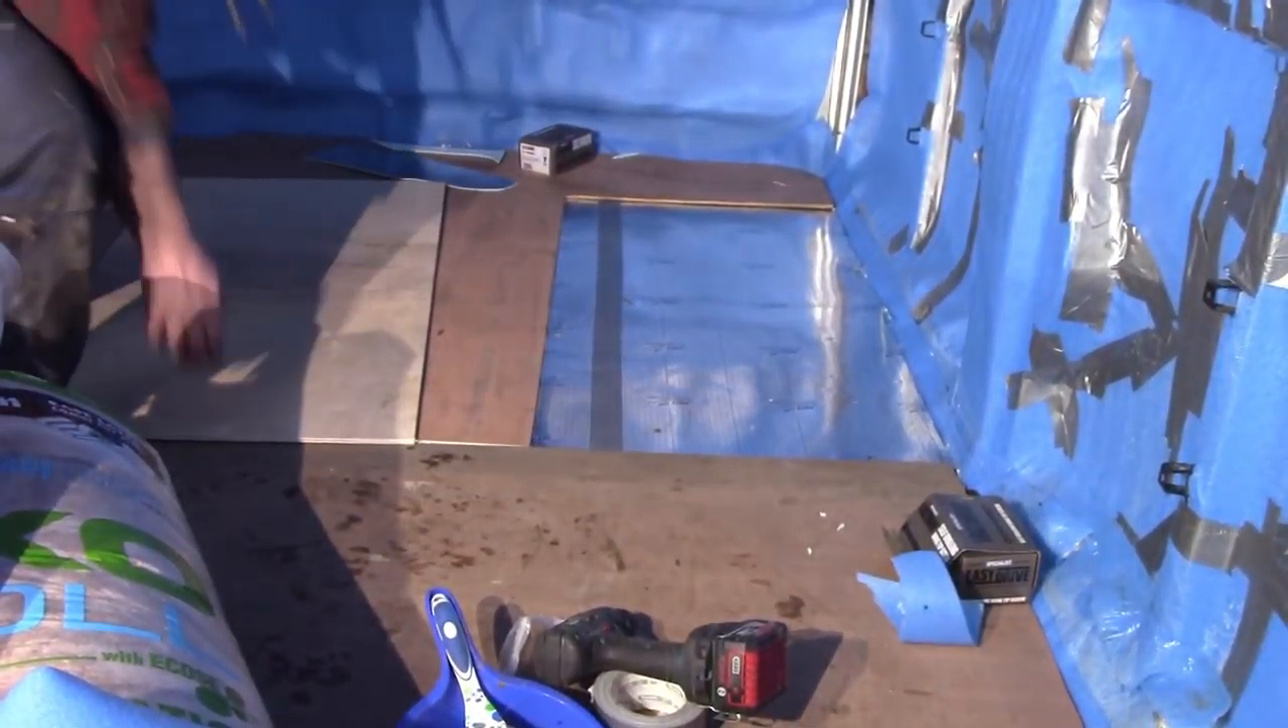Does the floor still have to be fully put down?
Yes.